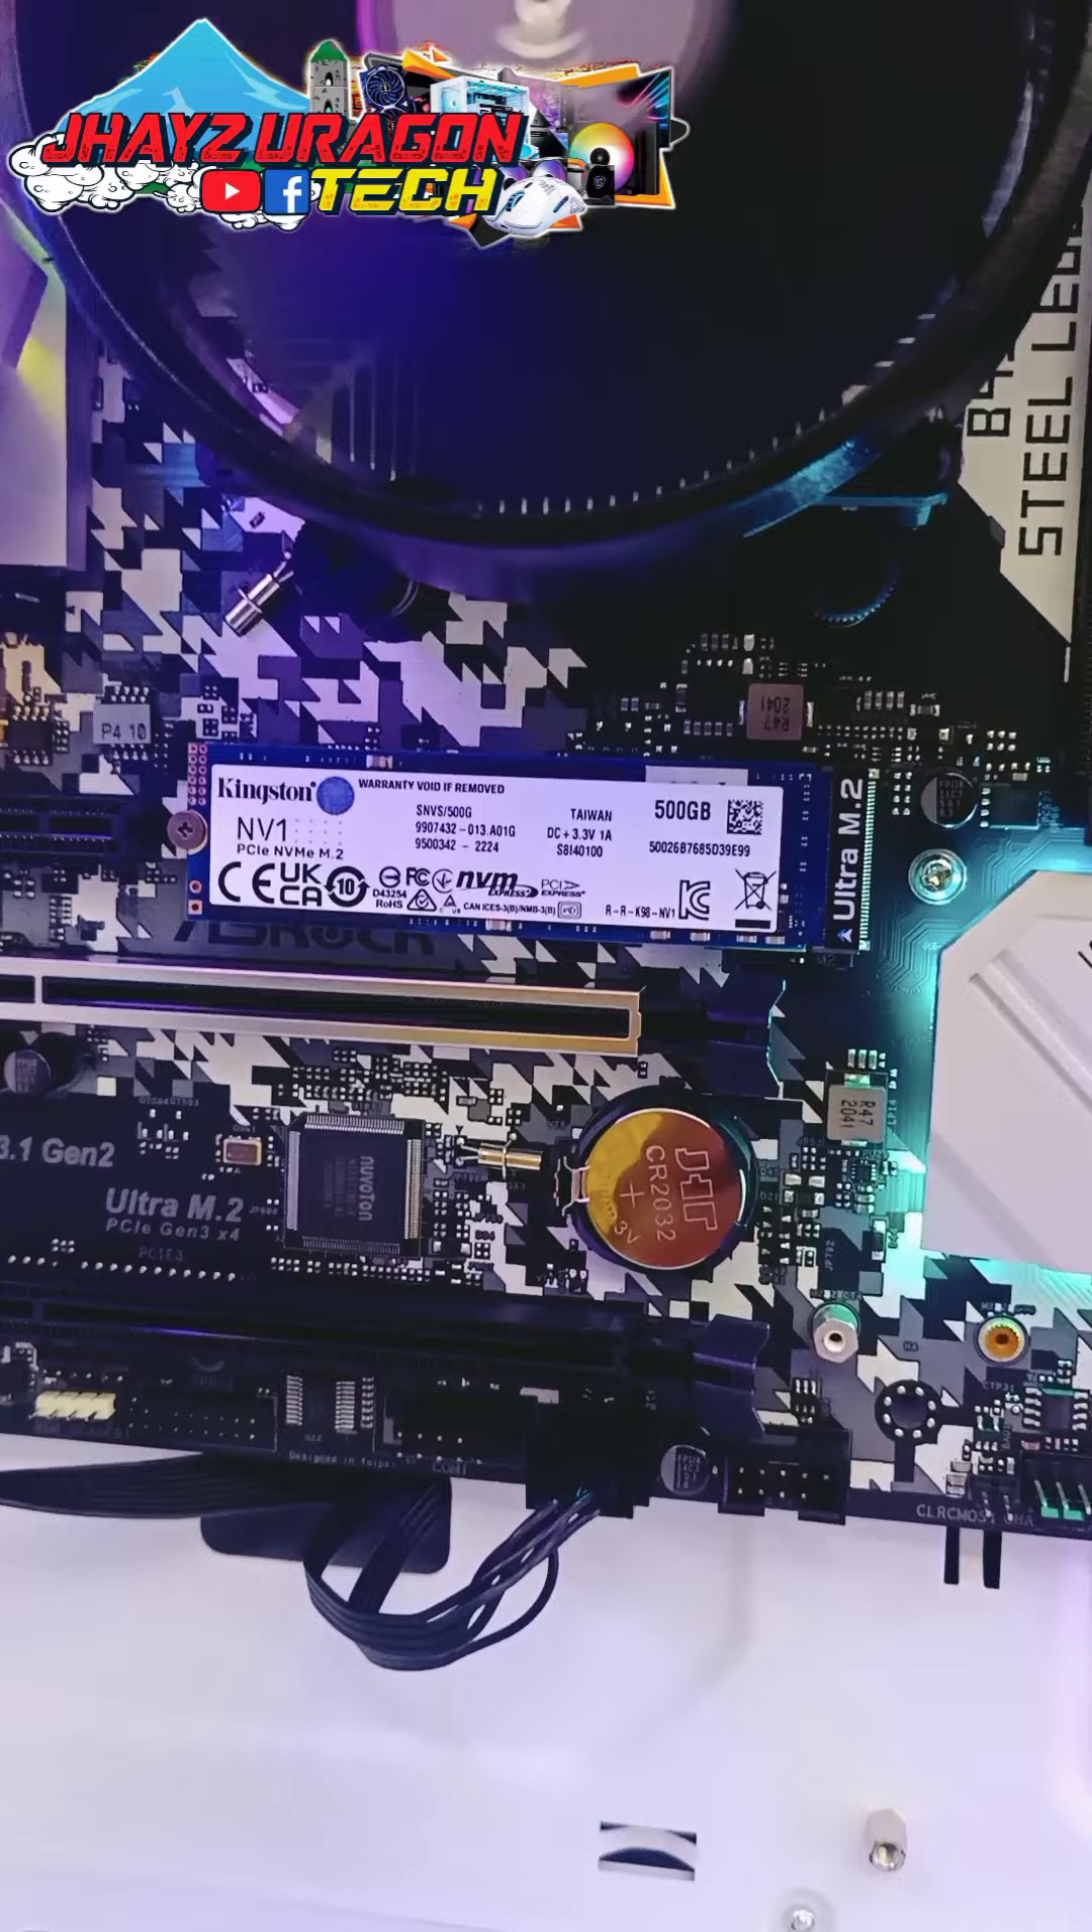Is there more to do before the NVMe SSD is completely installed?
No.